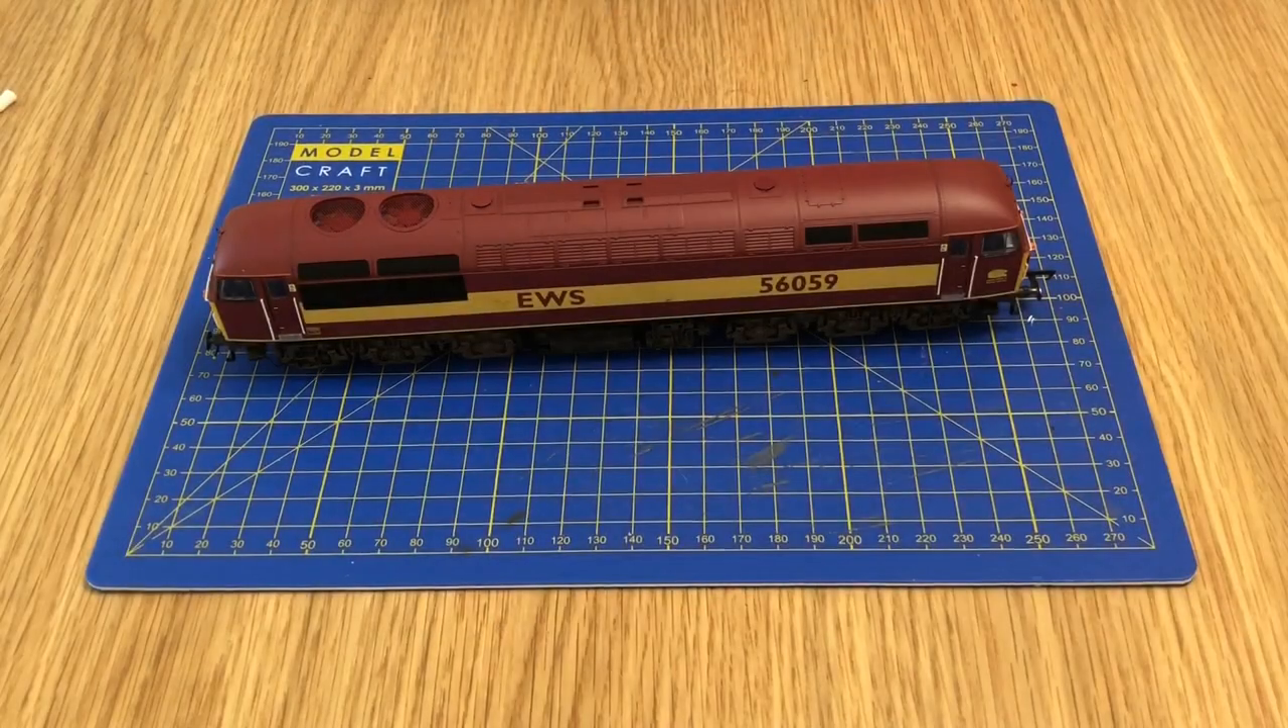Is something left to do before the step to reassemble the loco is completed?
No.